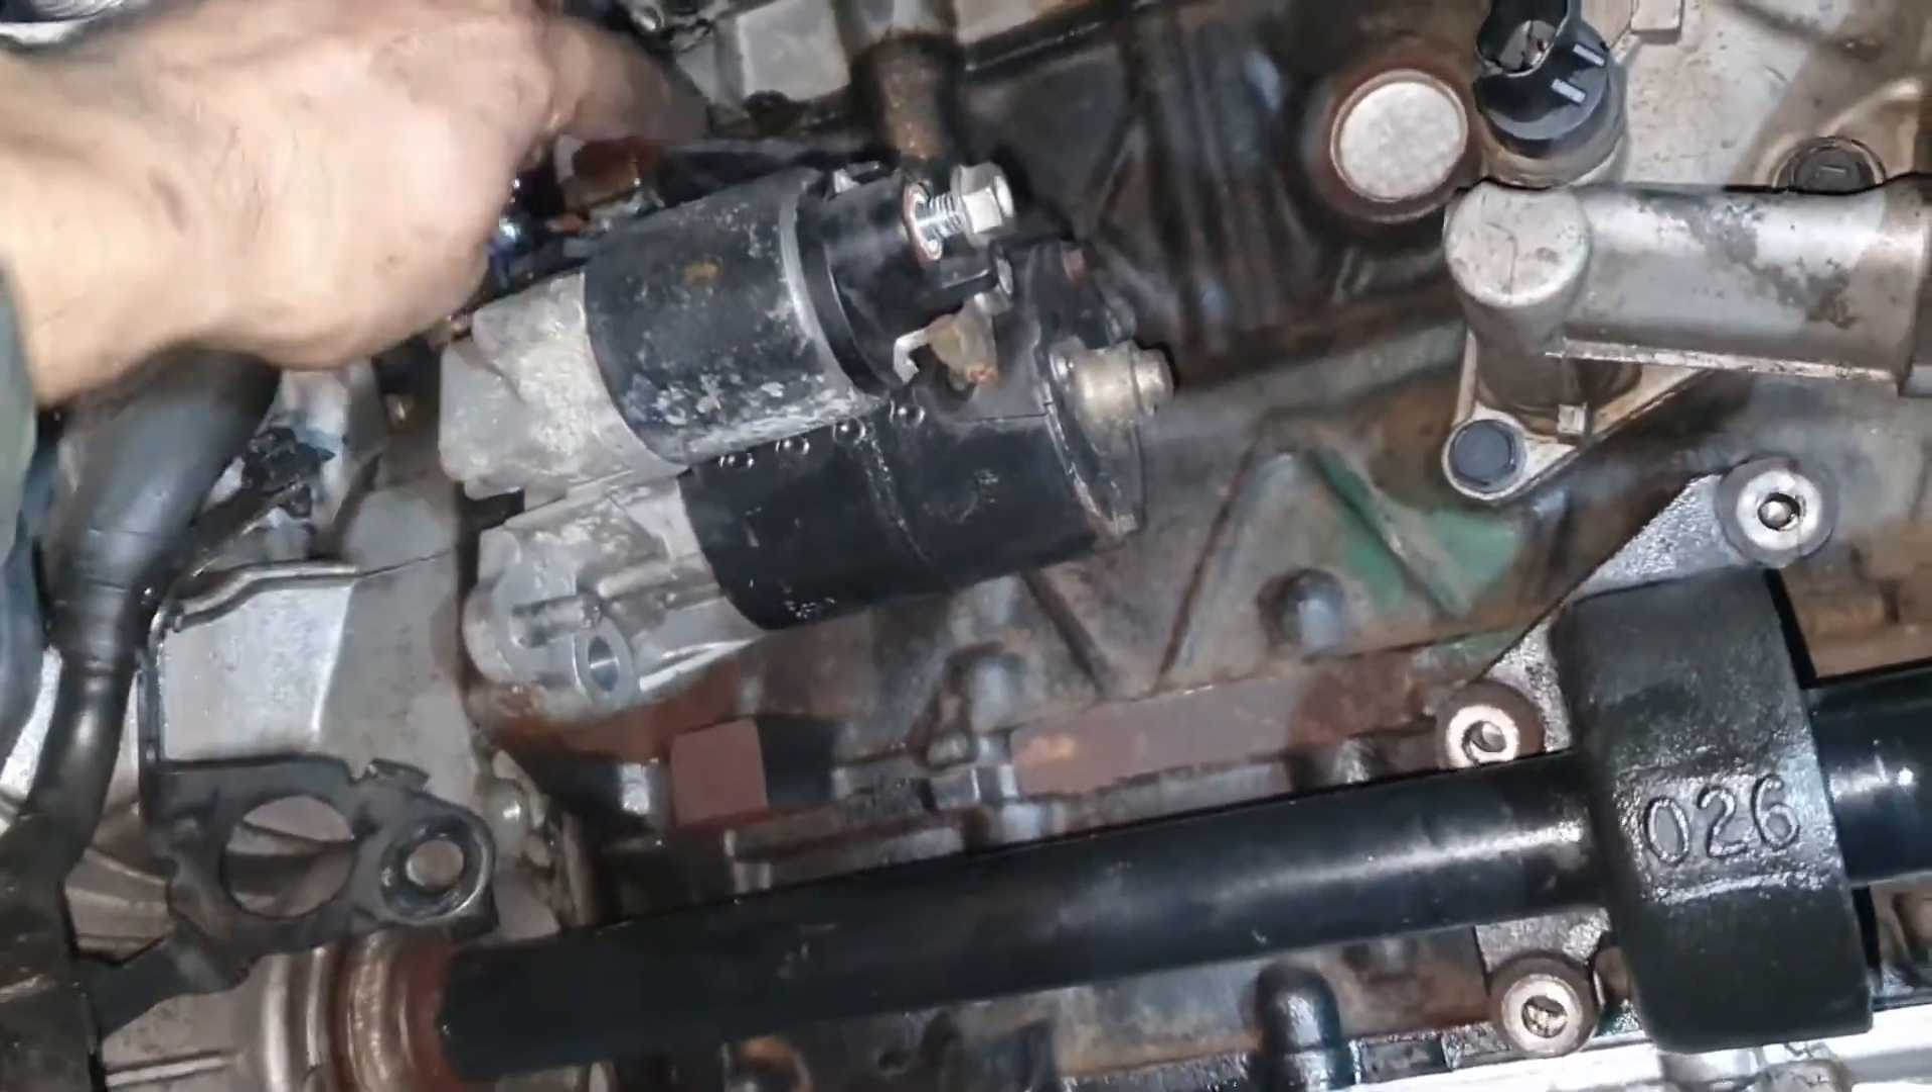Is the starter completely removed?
No.